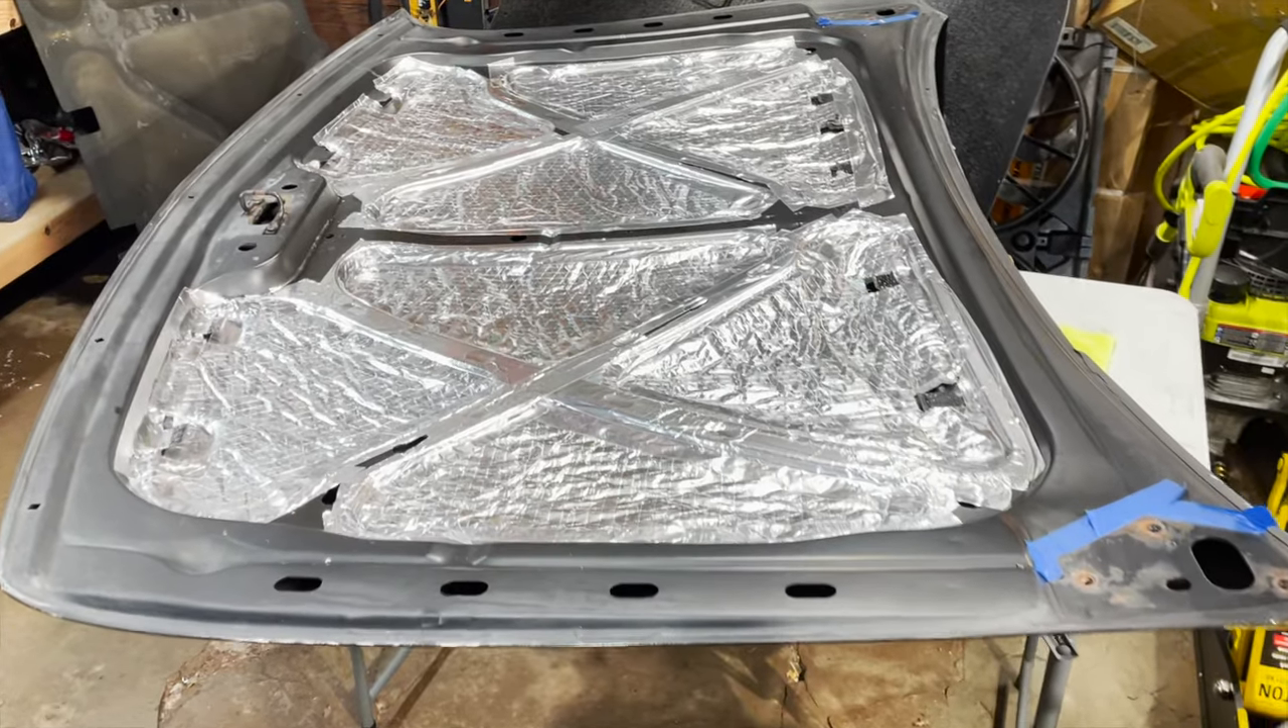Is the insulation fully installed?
Yes.